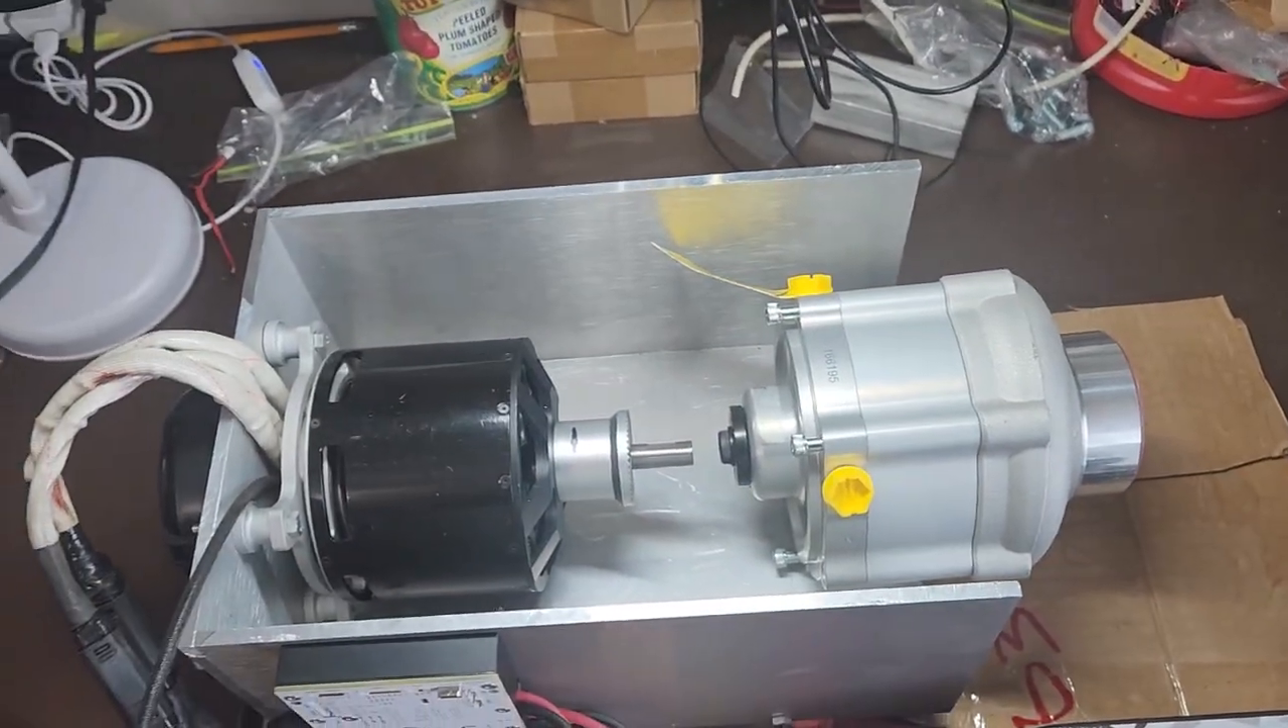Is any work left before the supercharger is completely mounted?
Yes.